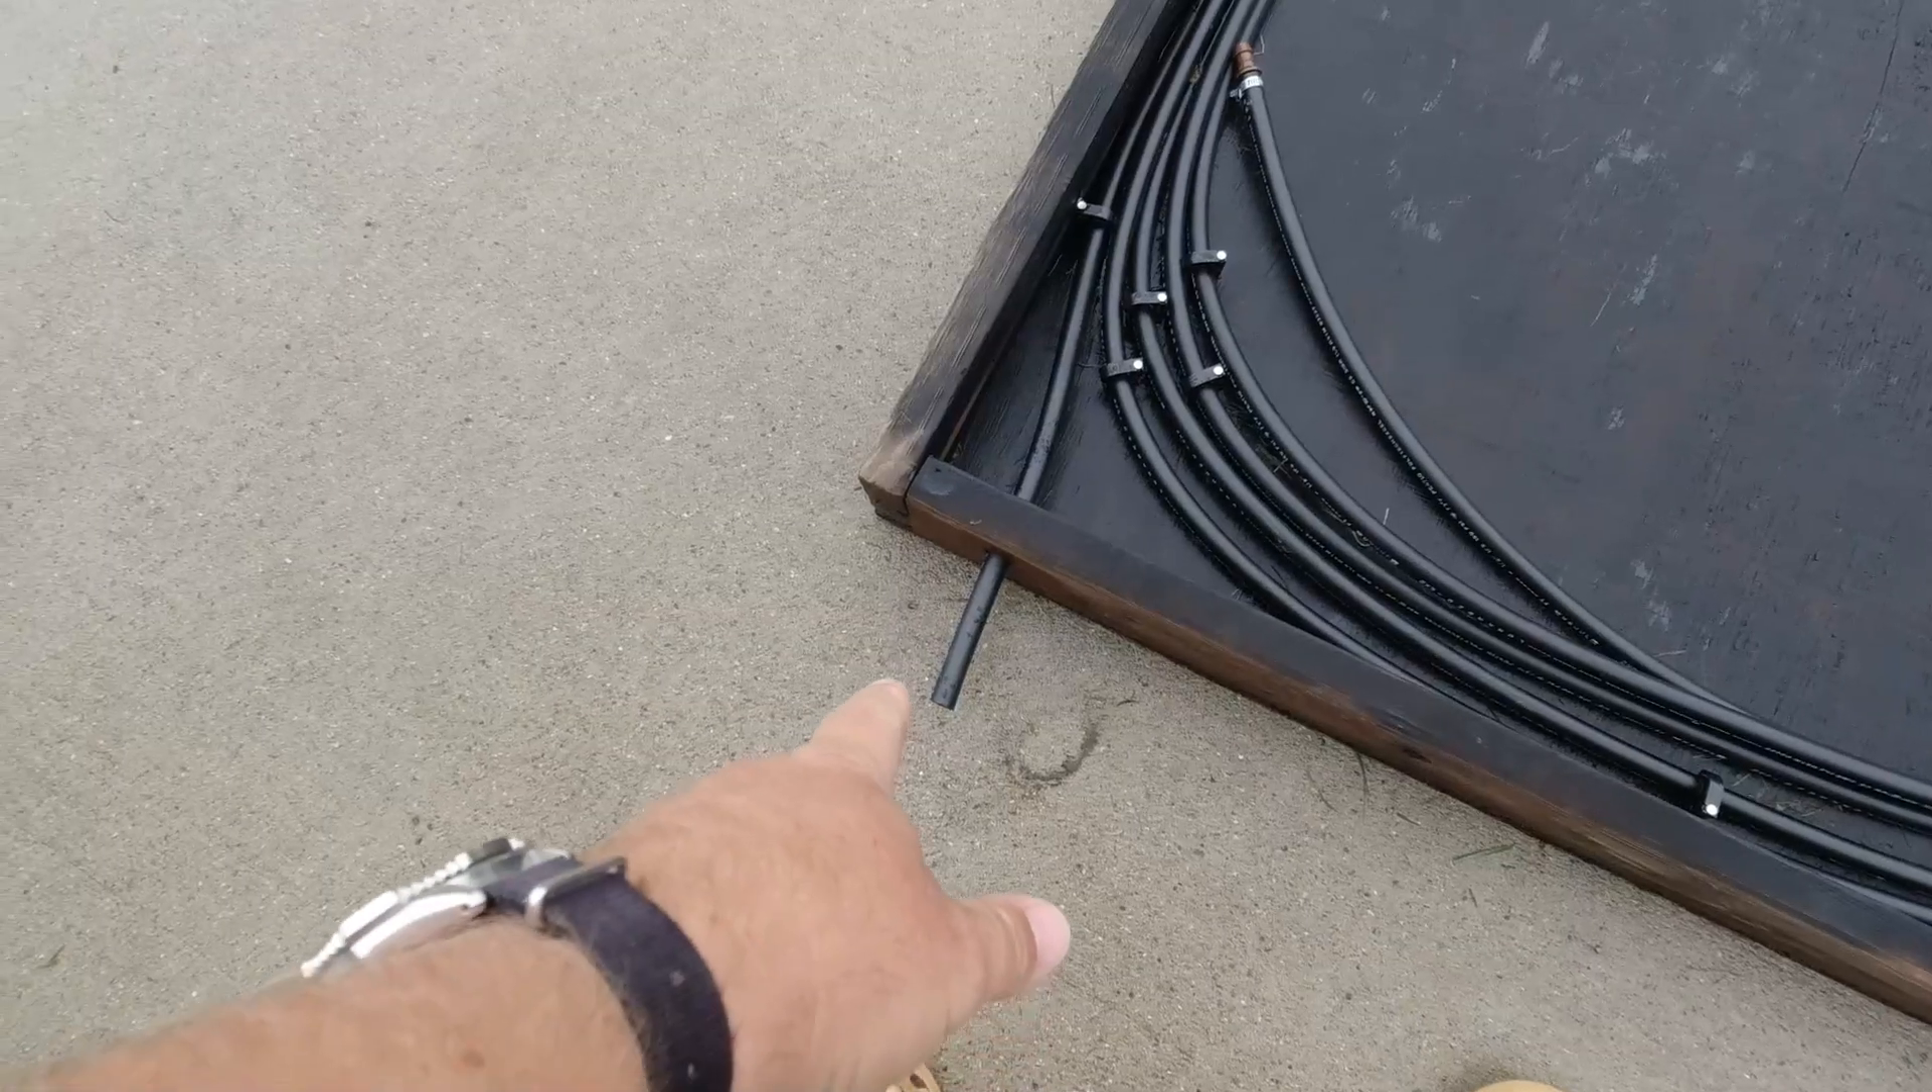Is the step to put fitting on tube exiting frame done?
No.